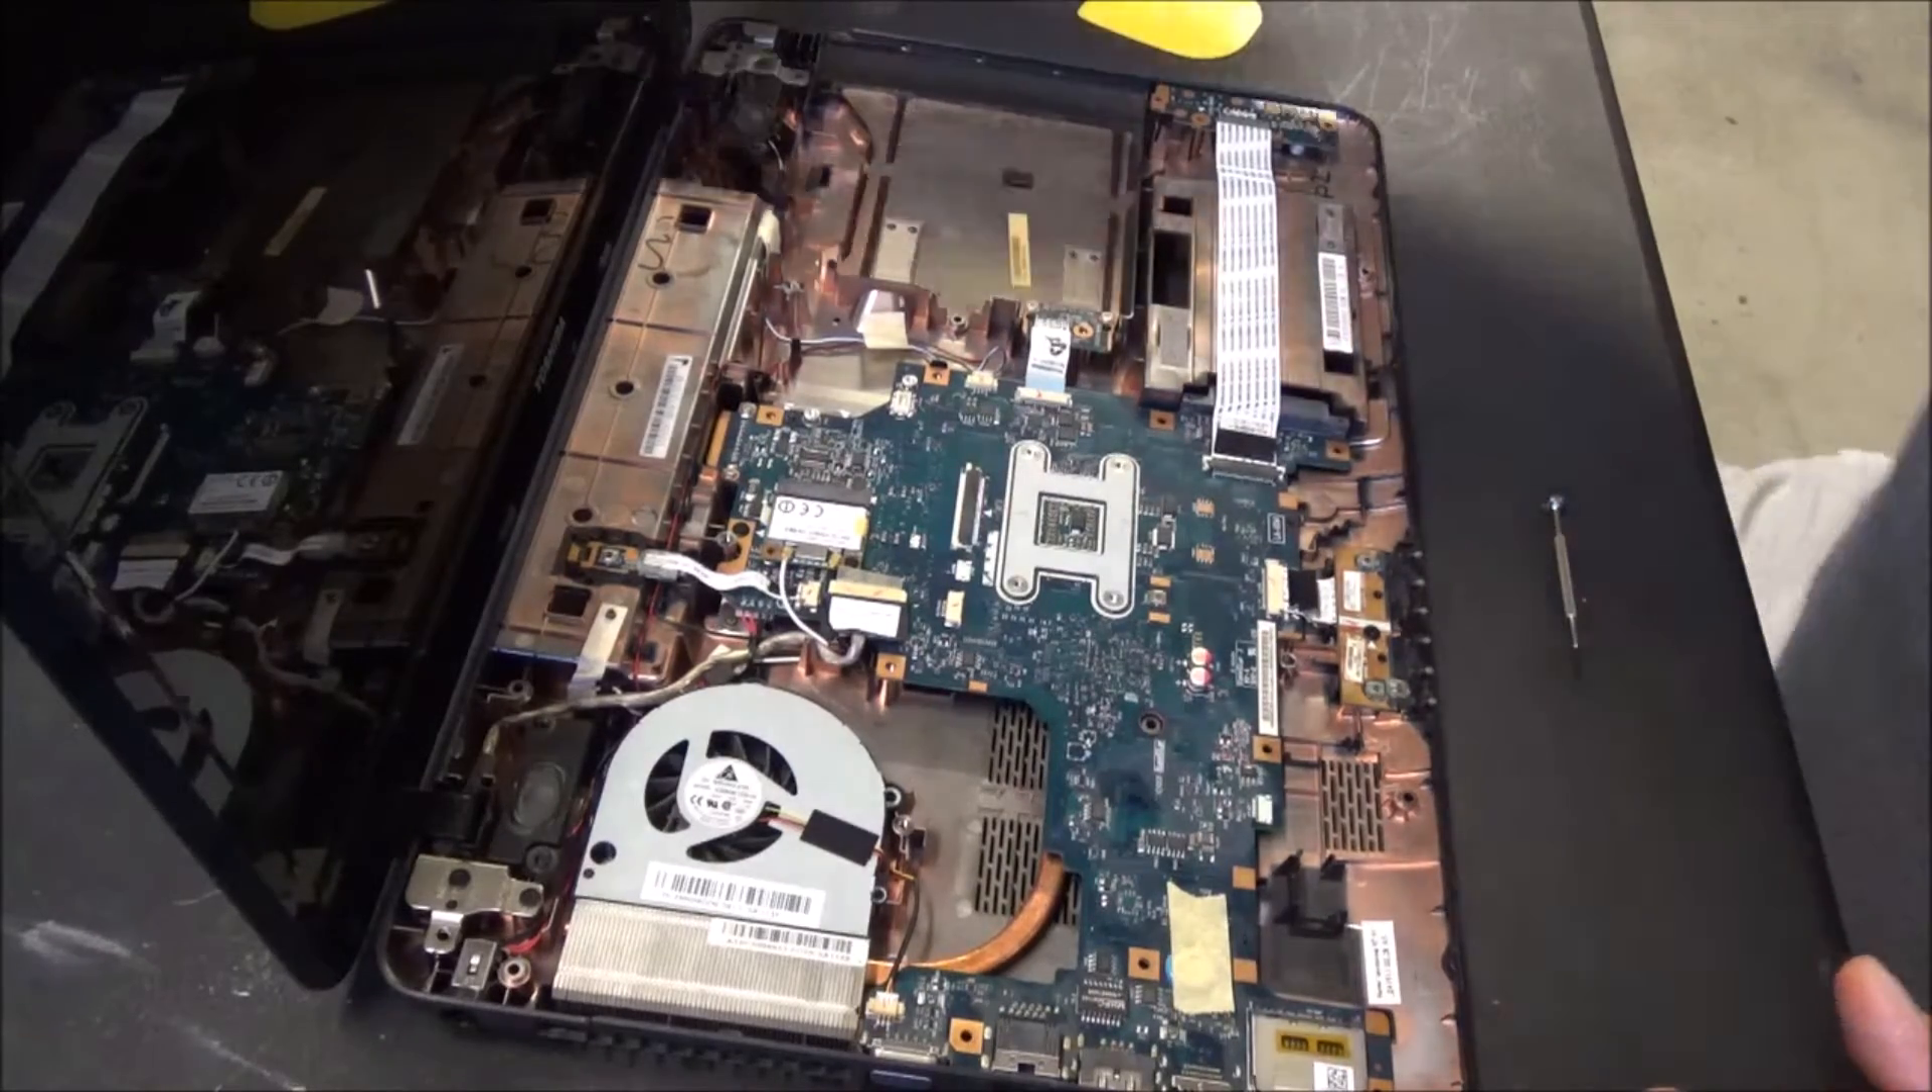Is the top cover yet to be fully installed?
Yes.